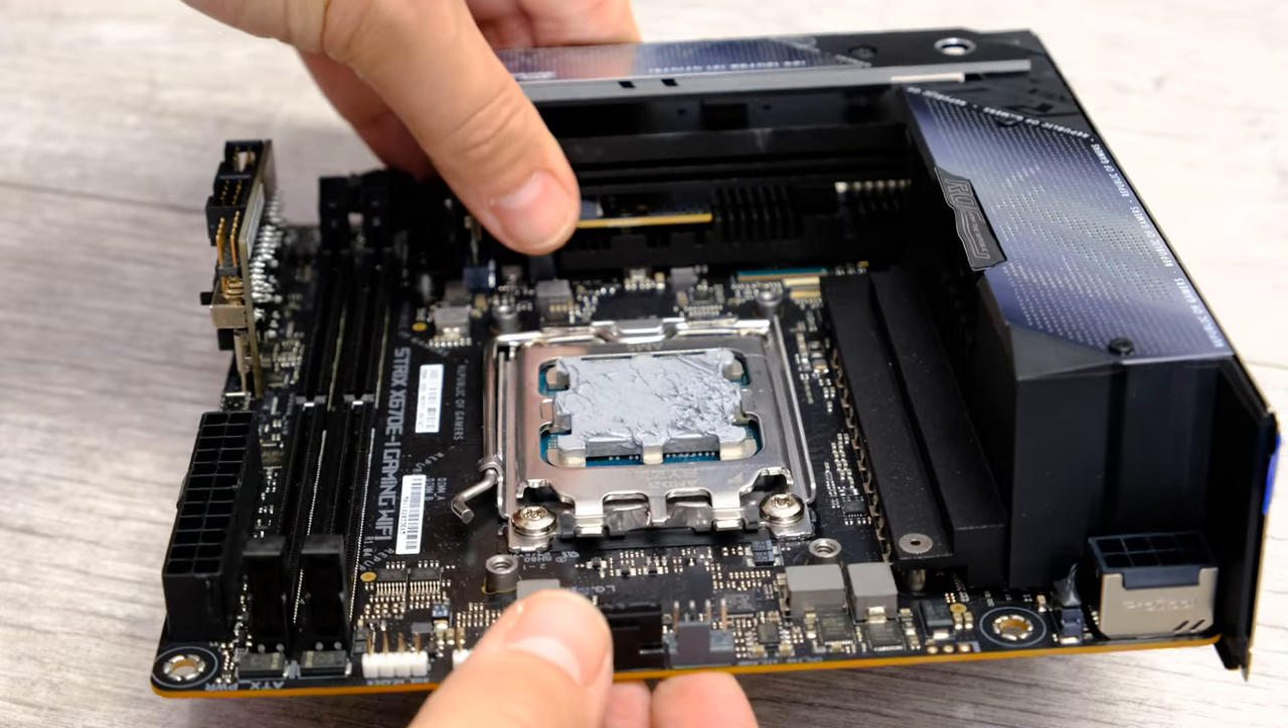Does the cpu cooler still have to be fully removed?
No.